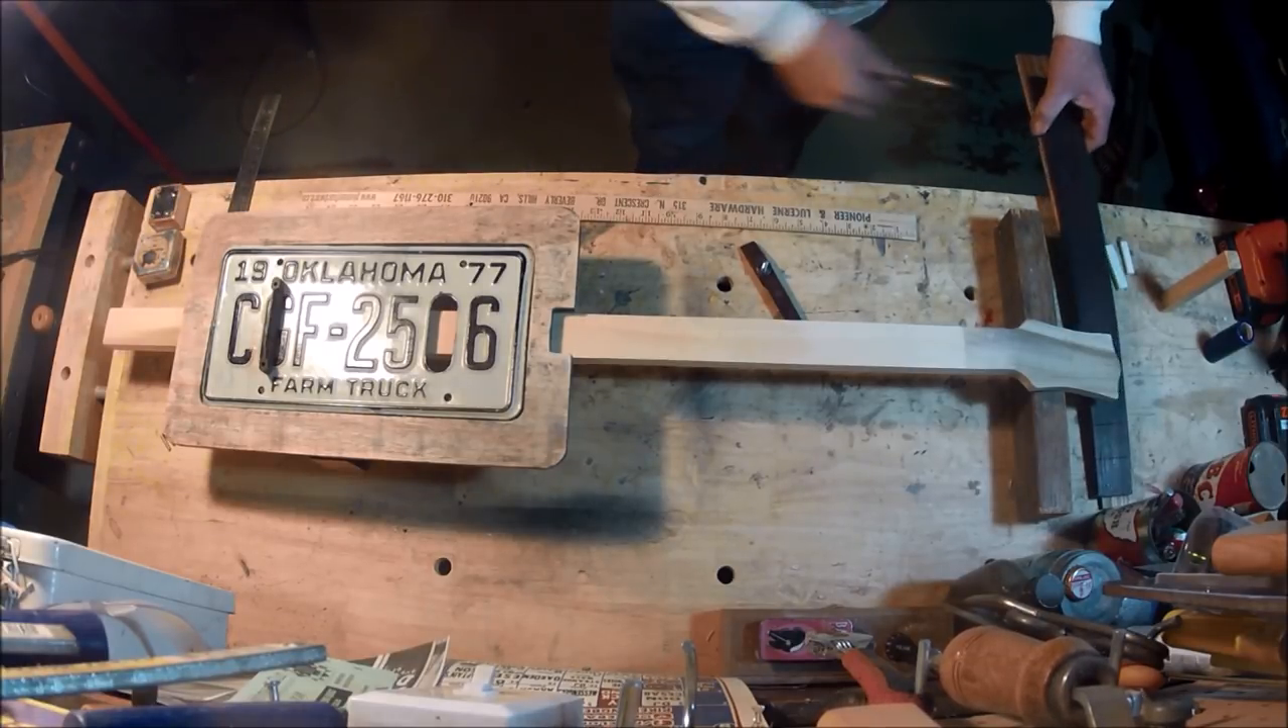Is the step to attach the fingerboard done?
No.